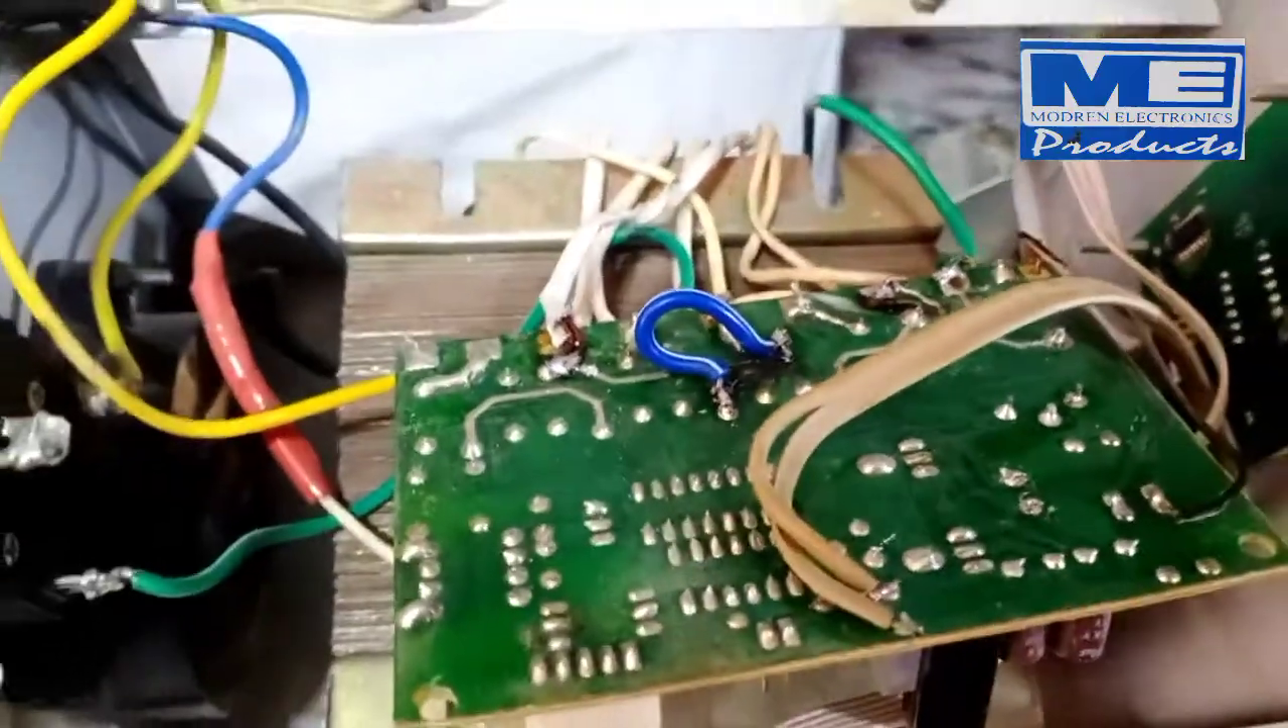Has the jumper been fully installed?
Yes.